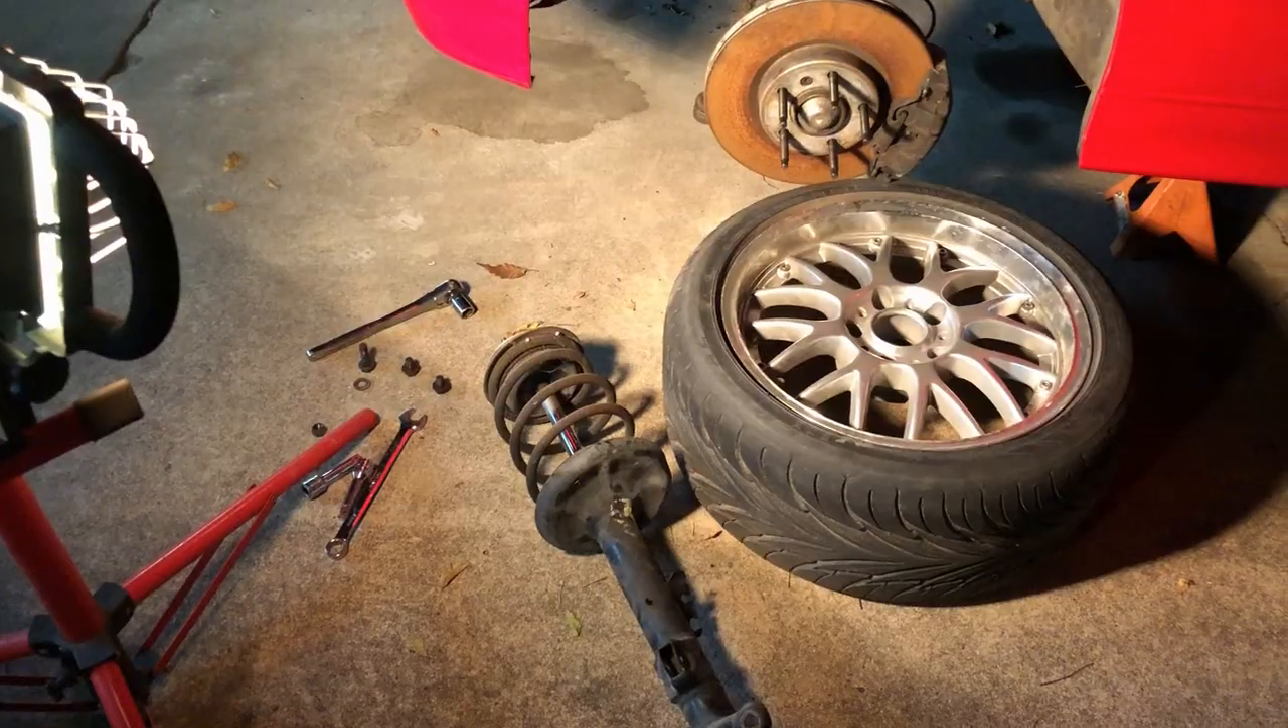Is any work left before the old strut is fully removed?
No.